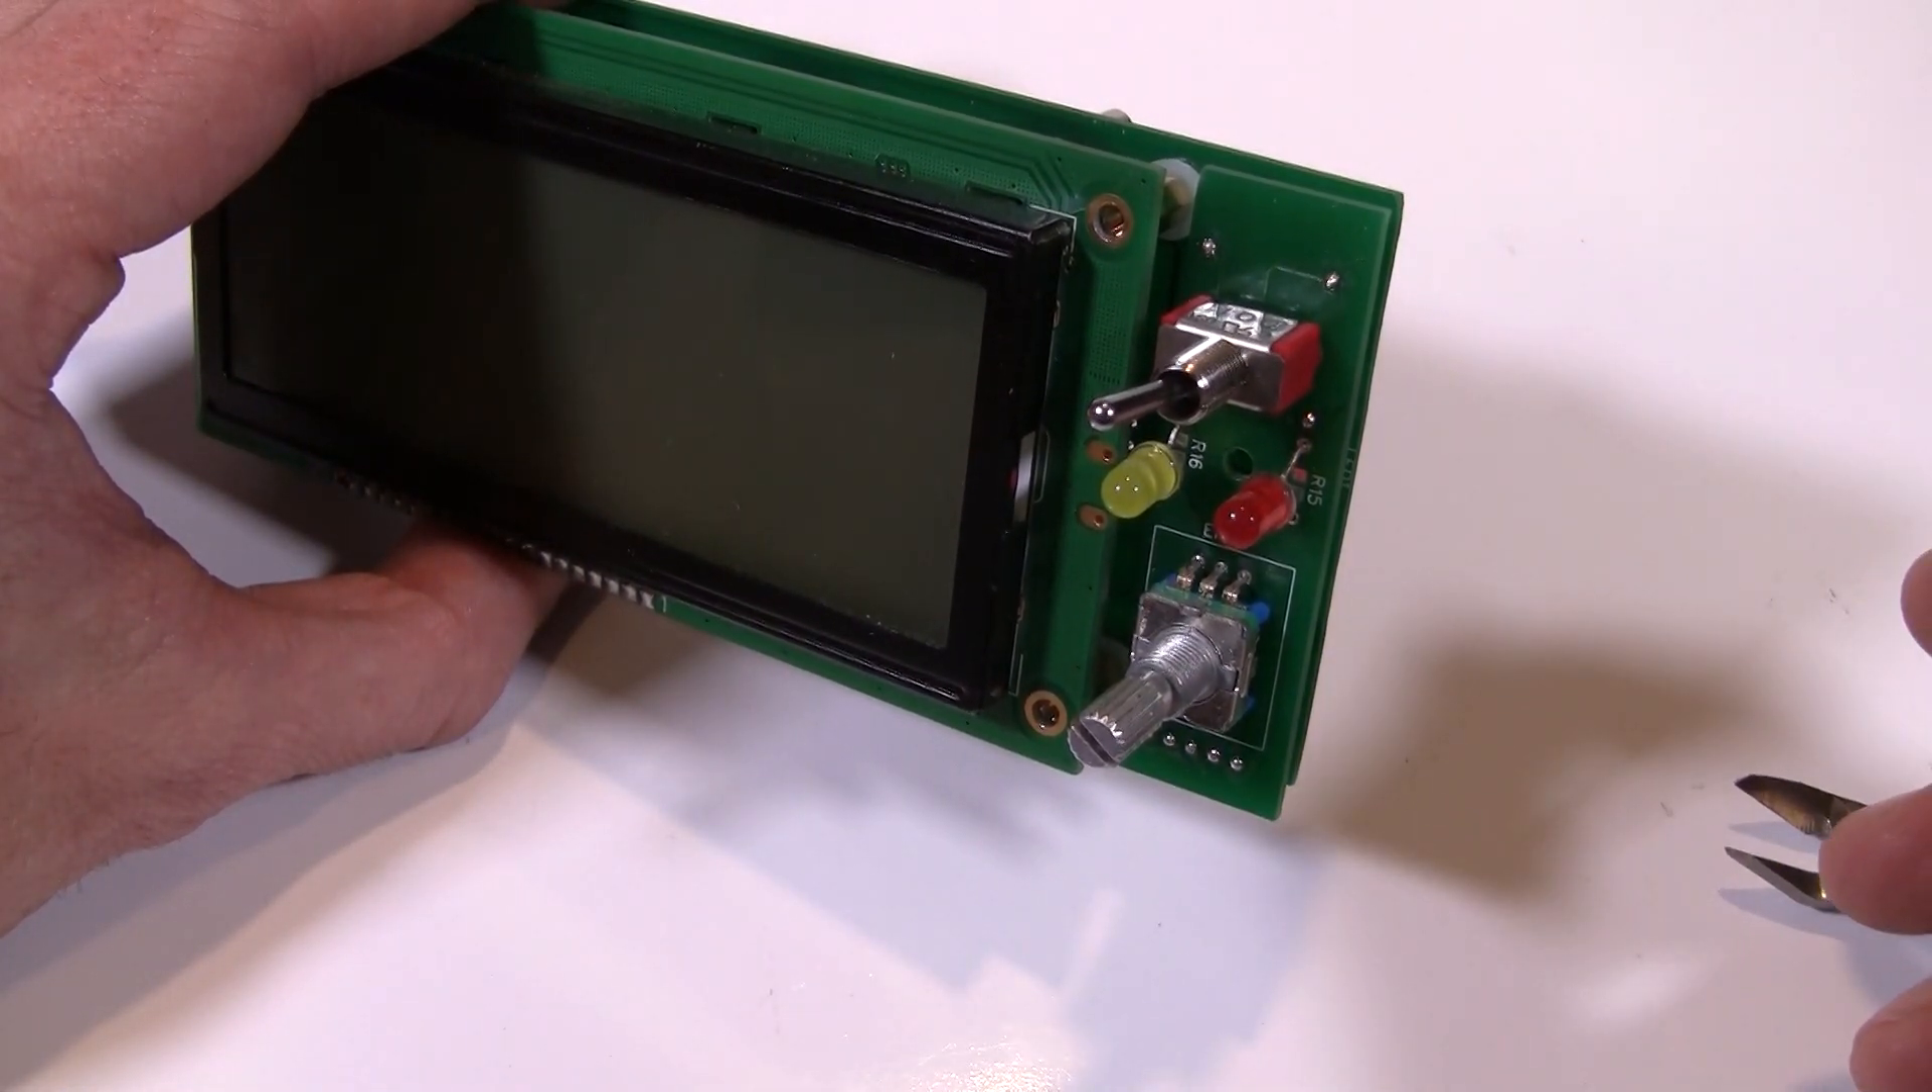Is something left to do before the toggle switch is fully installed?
No.